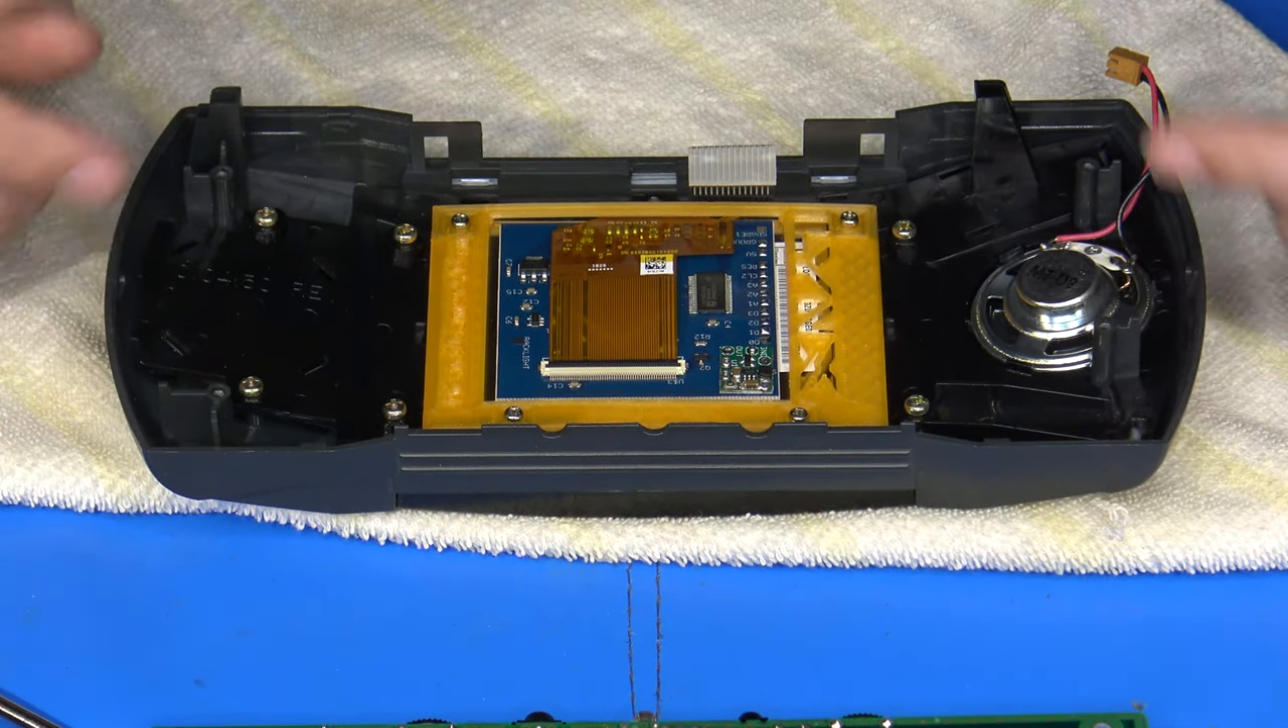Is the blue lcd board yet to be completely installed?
No.